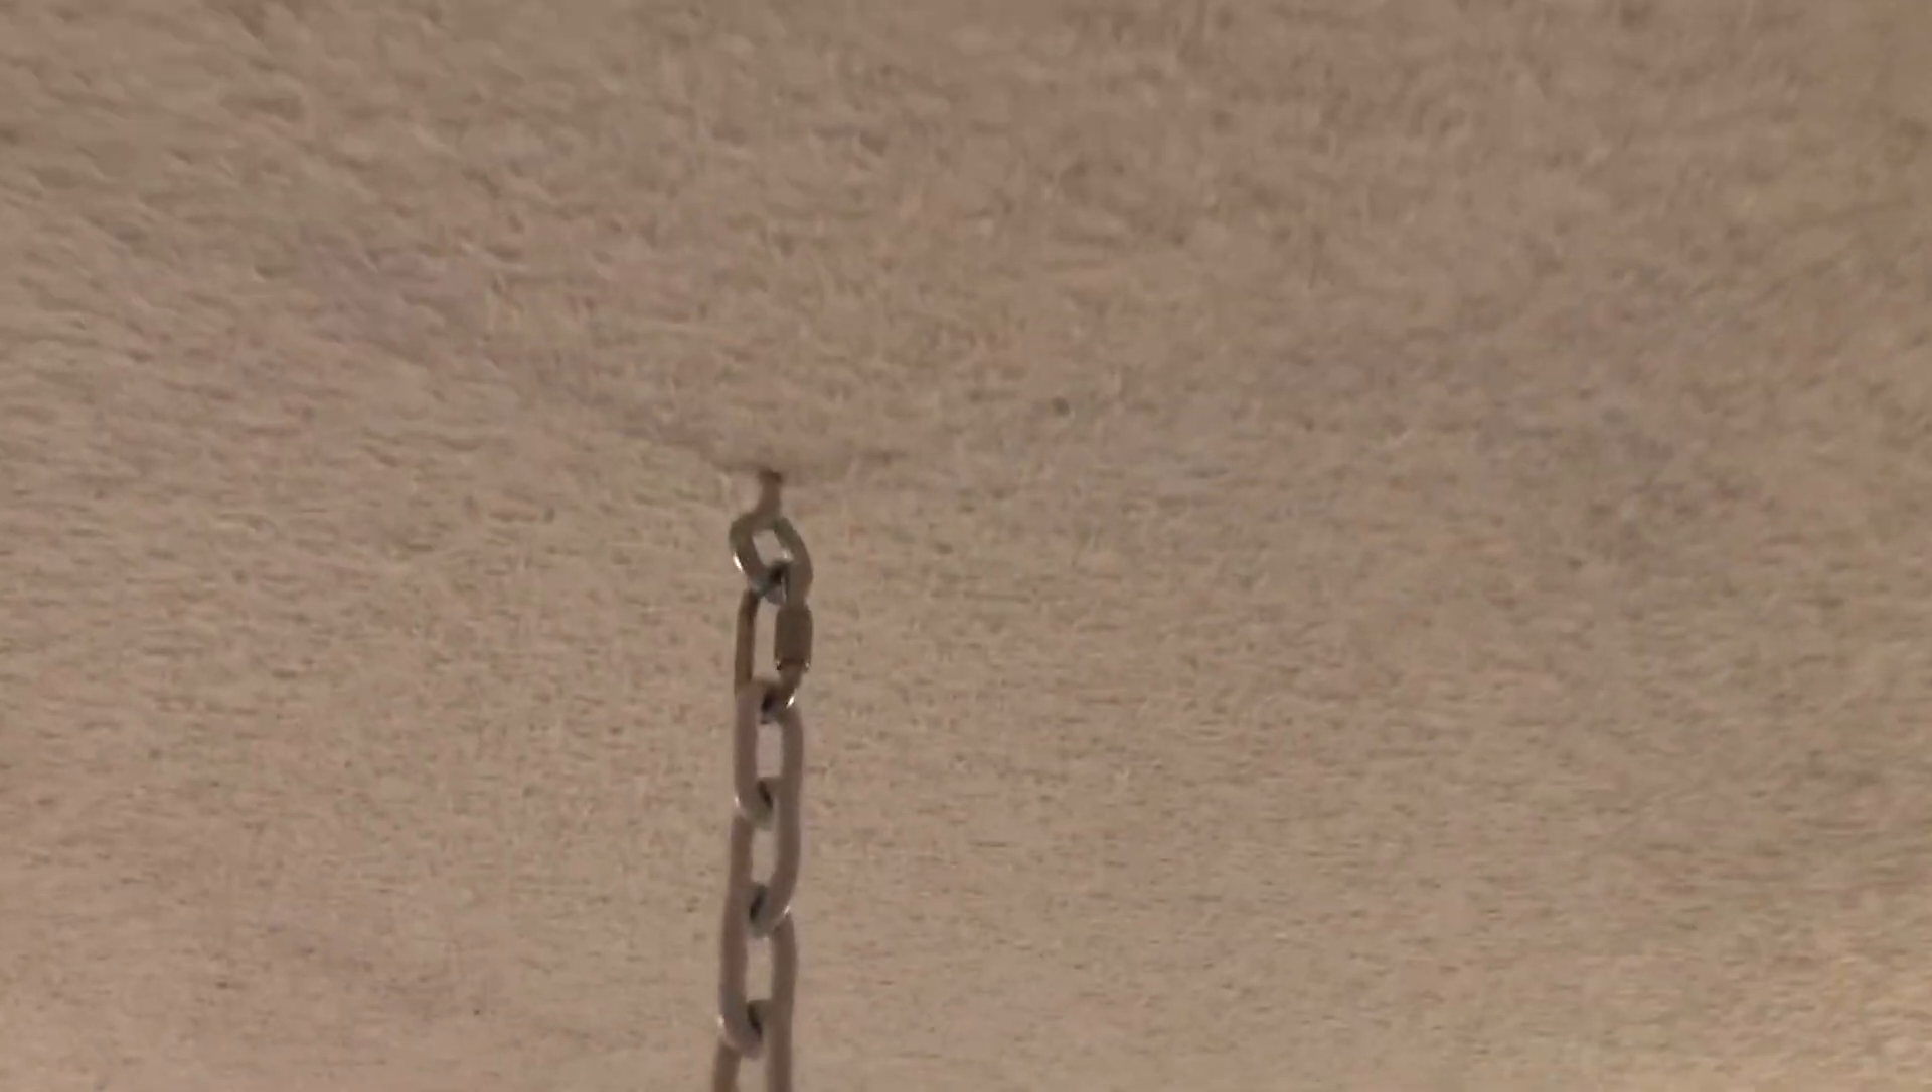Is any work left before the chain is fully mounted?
No.